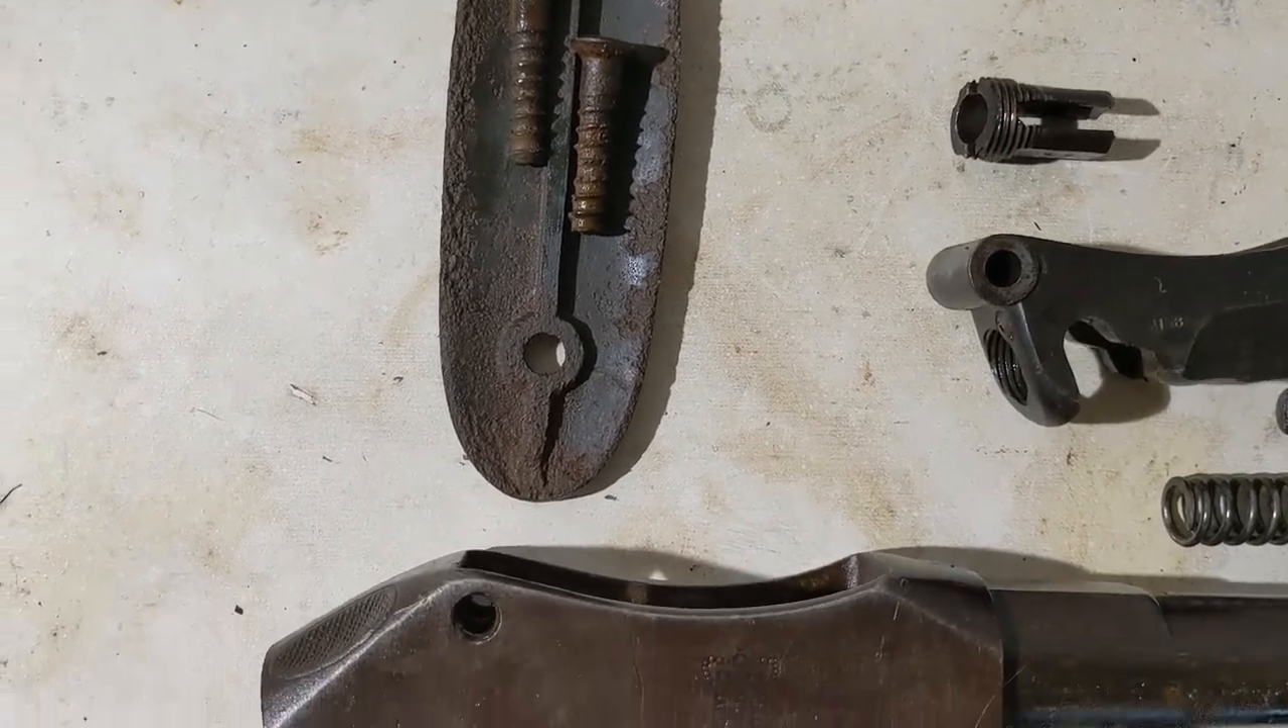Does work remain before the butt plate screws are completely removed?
No.